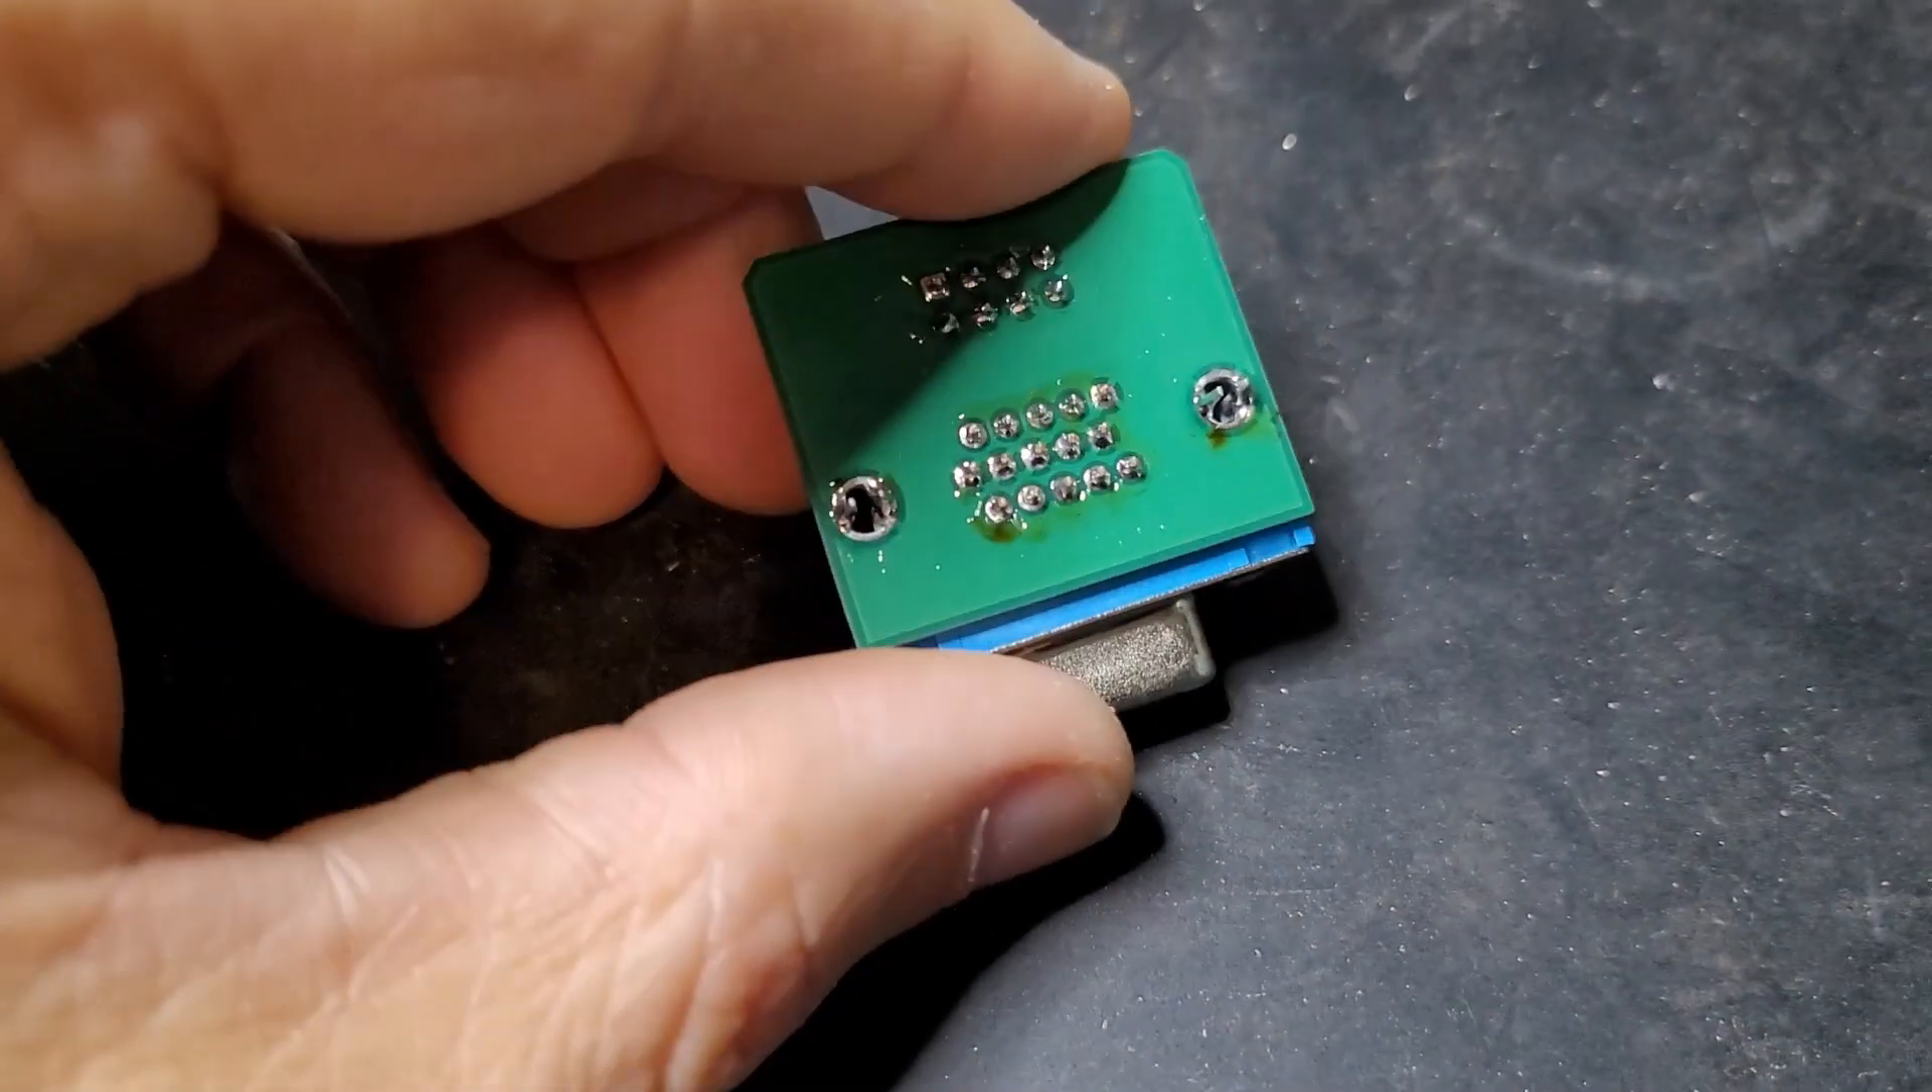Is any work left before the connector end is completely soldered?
No.